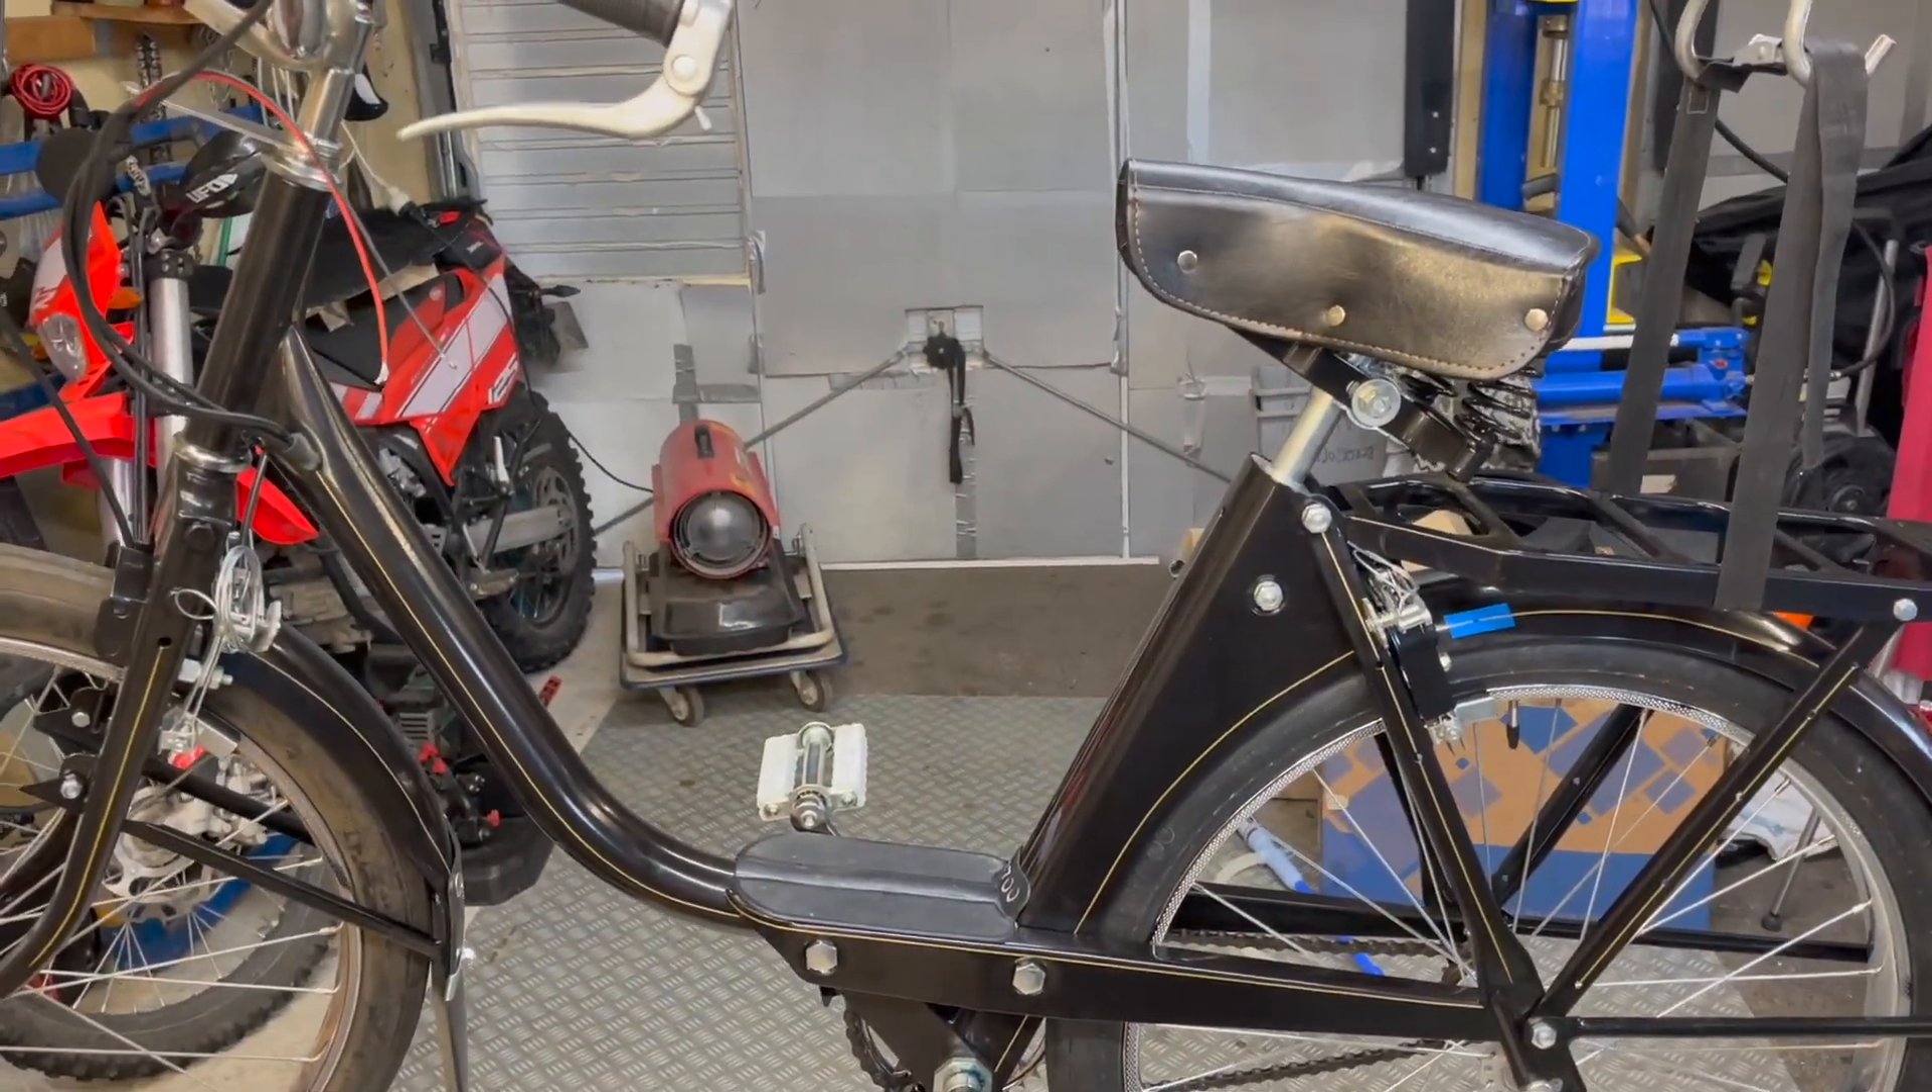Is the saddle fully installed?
Yes.